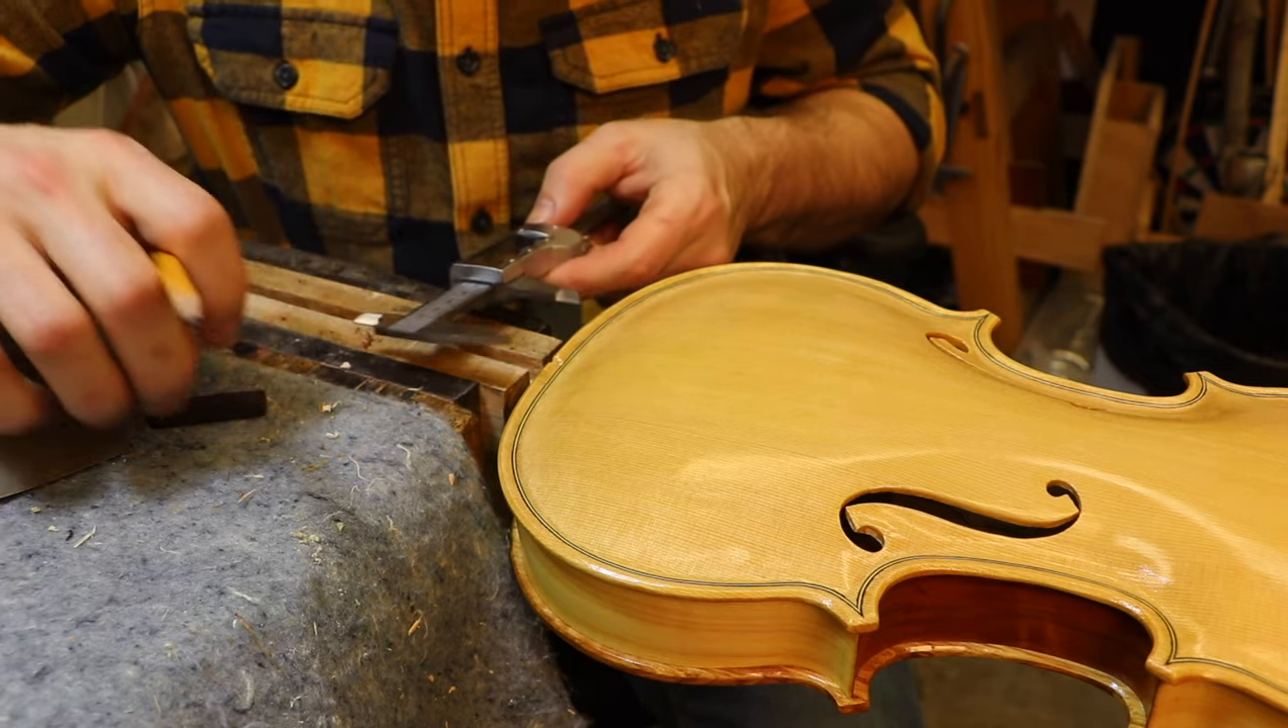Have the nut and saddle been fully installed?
No.